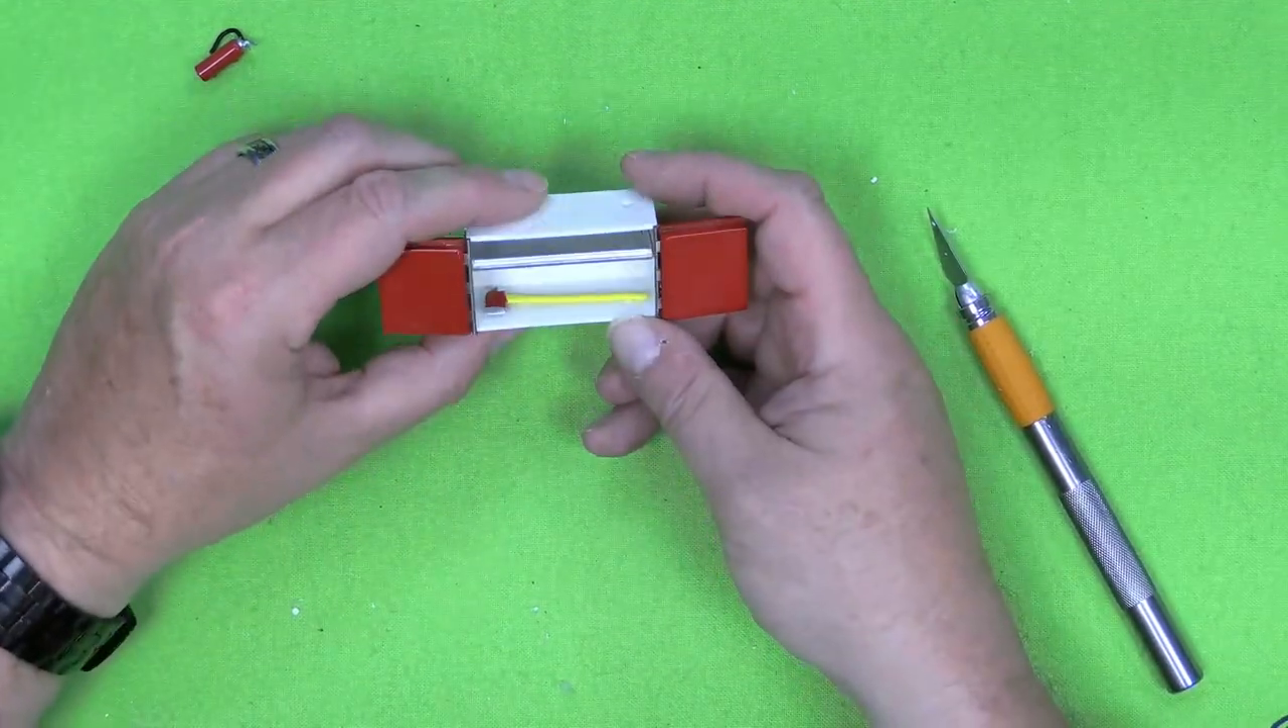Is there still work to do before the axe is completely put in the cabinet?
No.